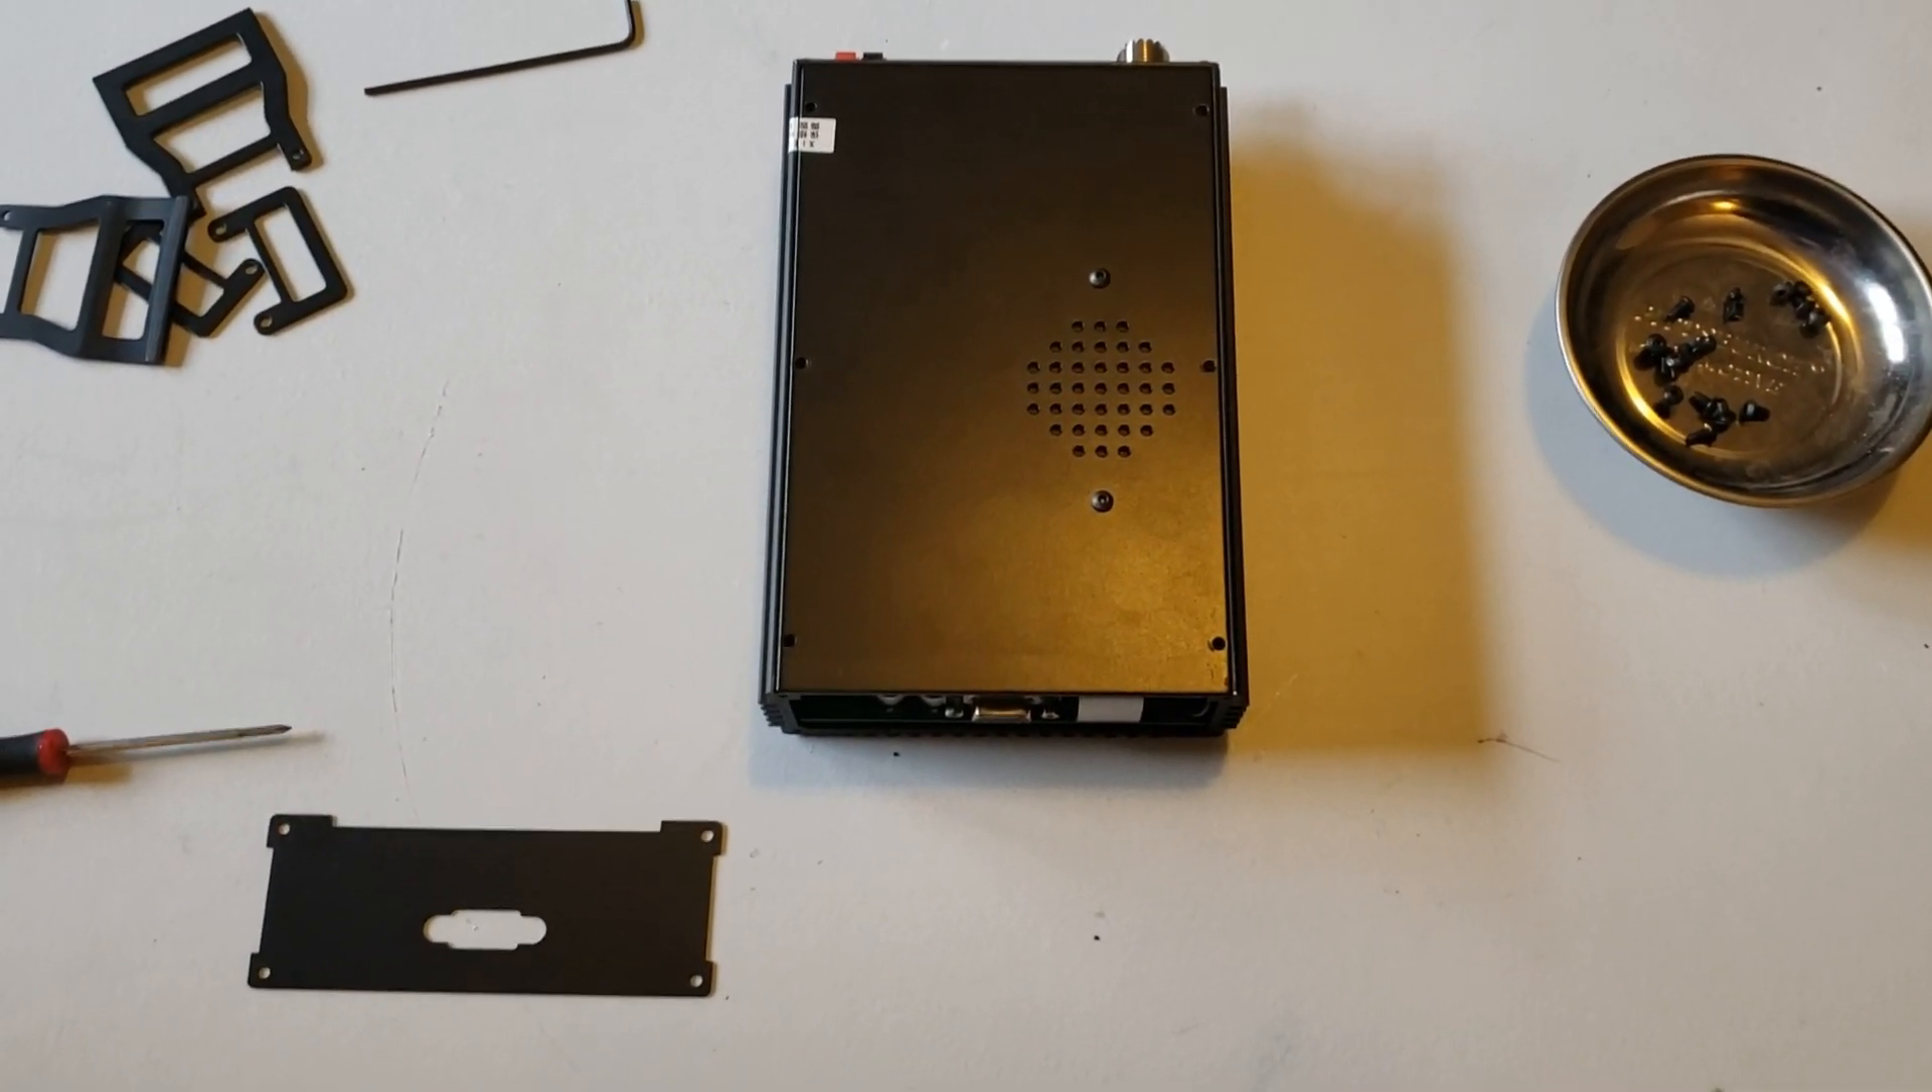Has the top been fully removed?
No.